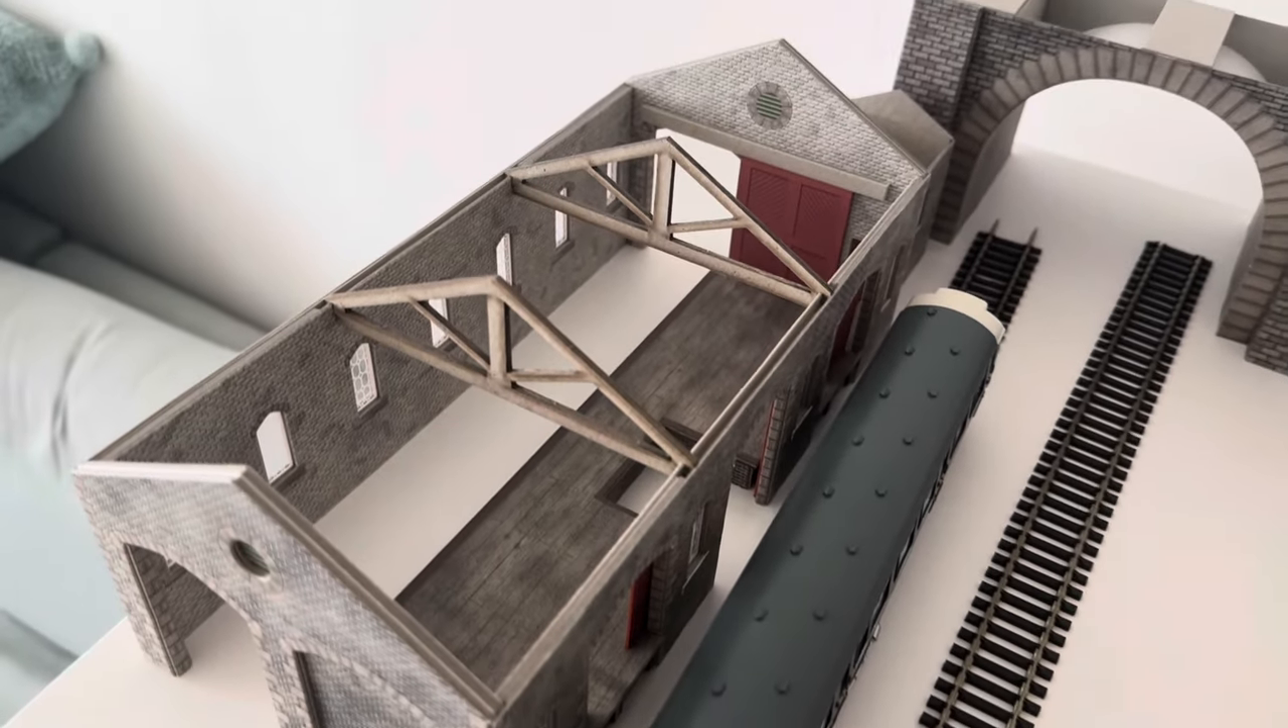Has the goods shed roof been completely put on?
No.